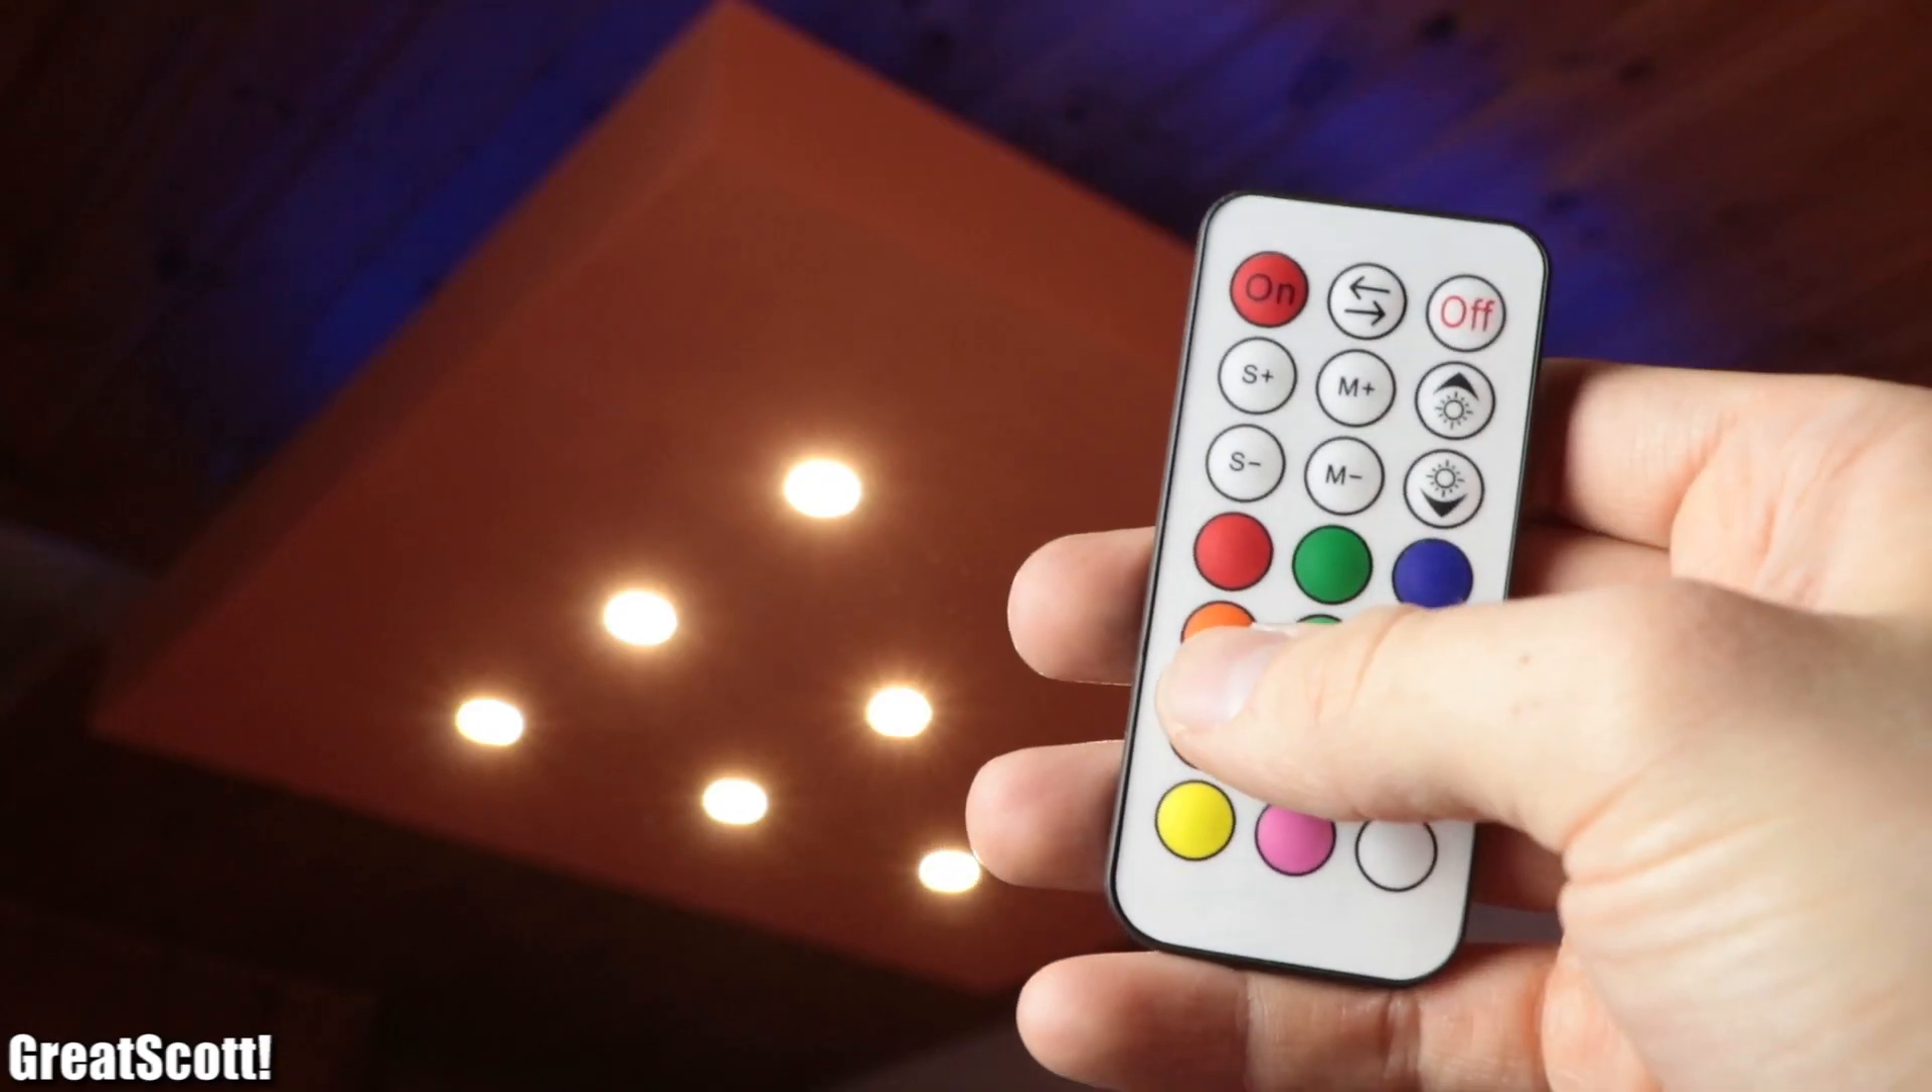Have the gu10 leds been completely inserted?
Yes.